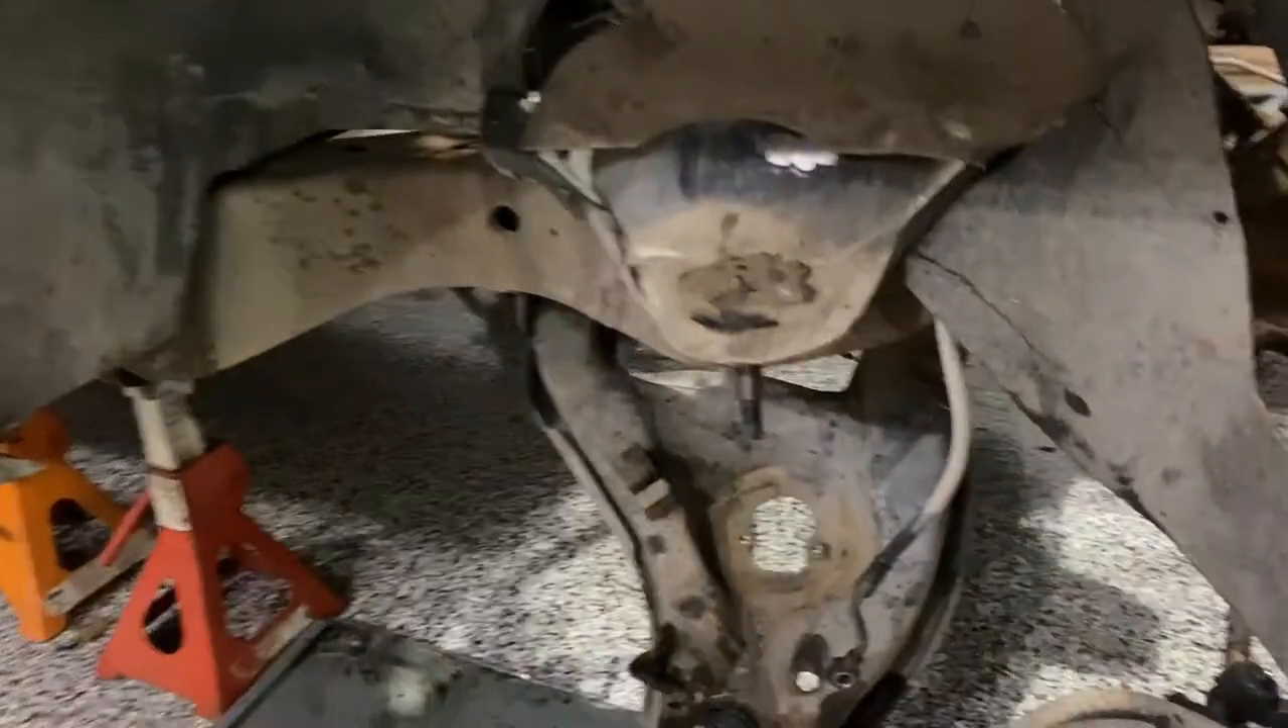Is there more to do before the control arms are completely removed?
Yes.